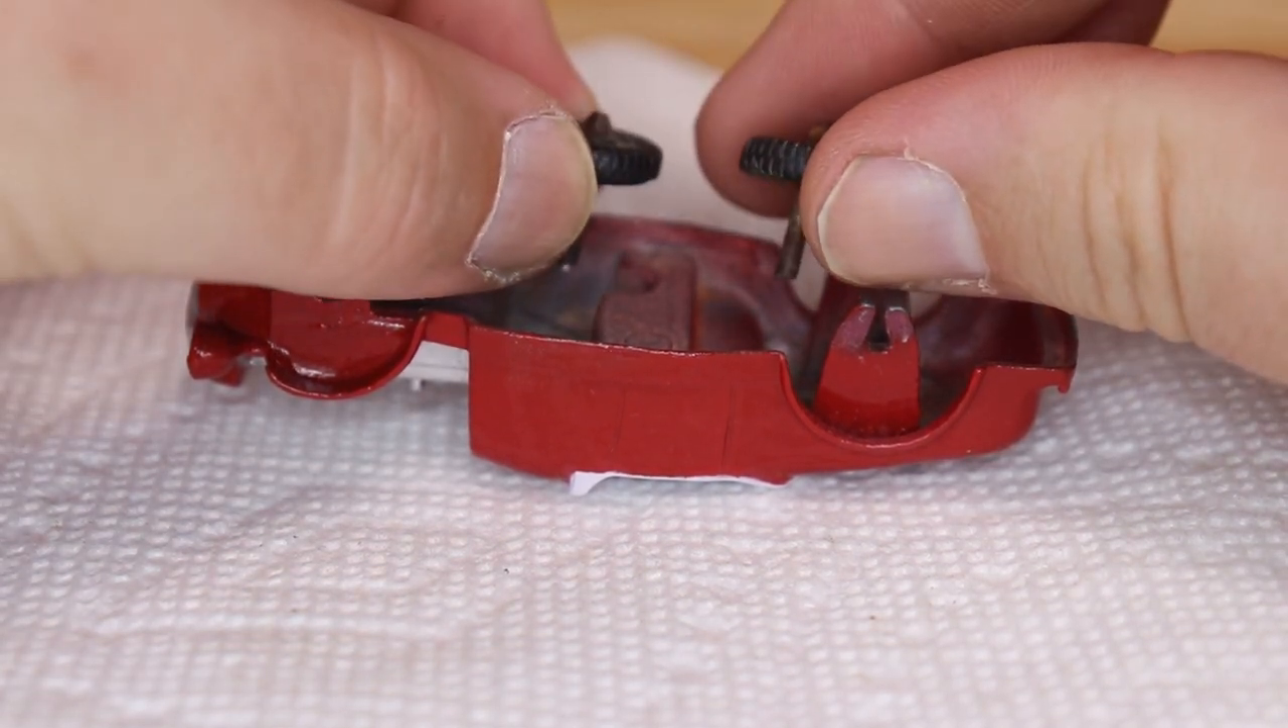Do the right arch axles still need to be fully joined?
Yes.